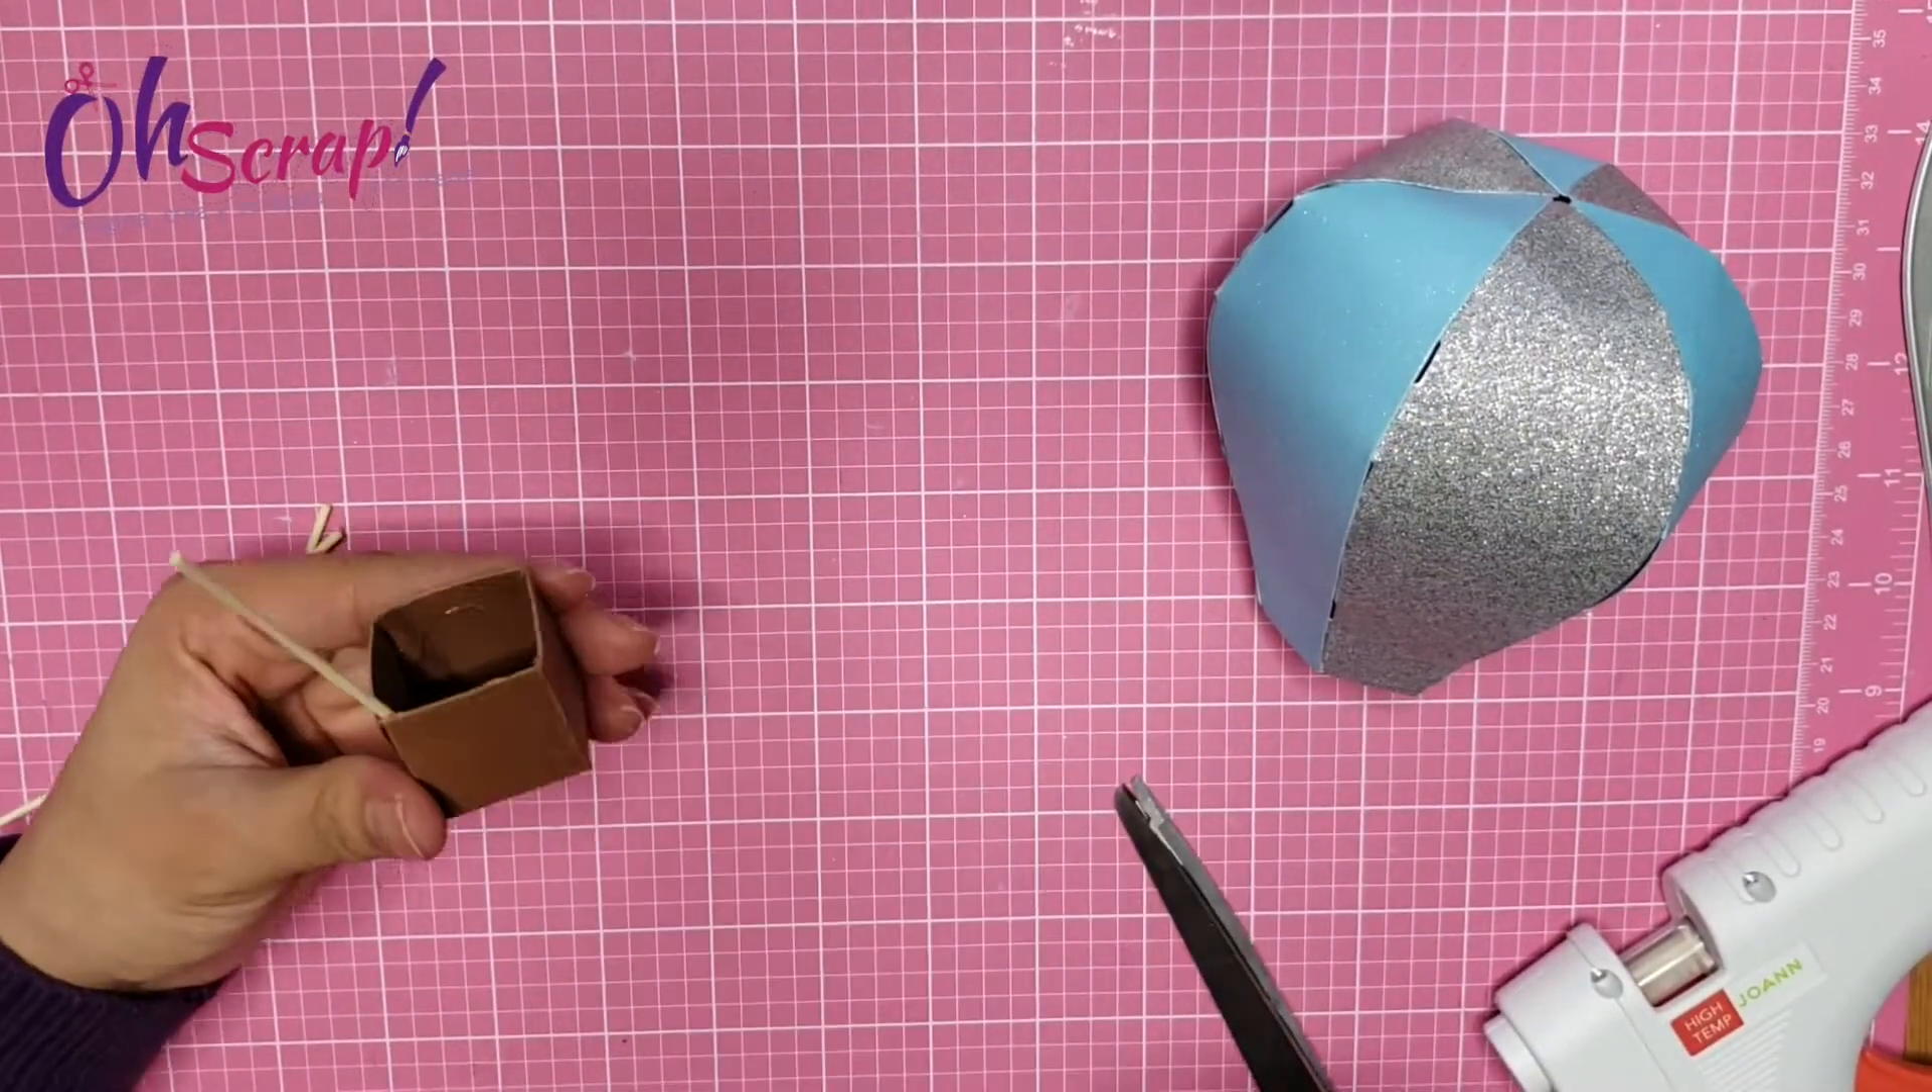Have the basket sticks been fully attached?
No.